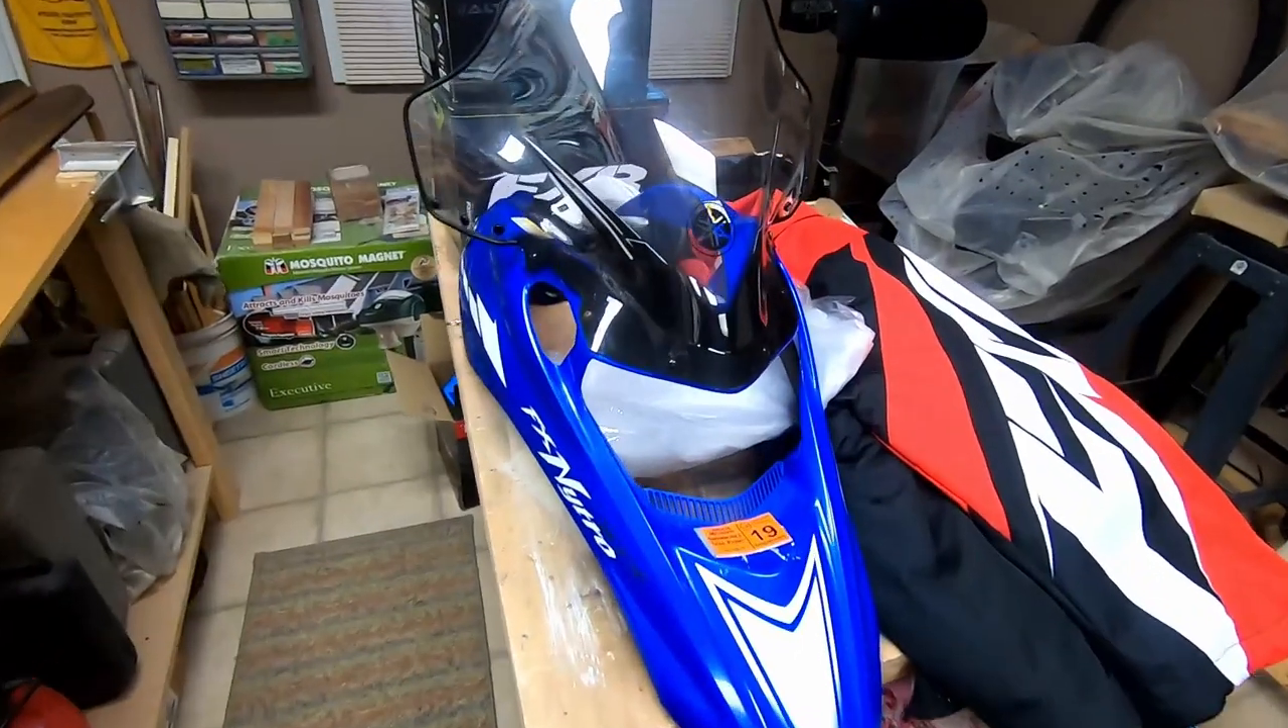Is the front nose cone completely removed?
Yes.